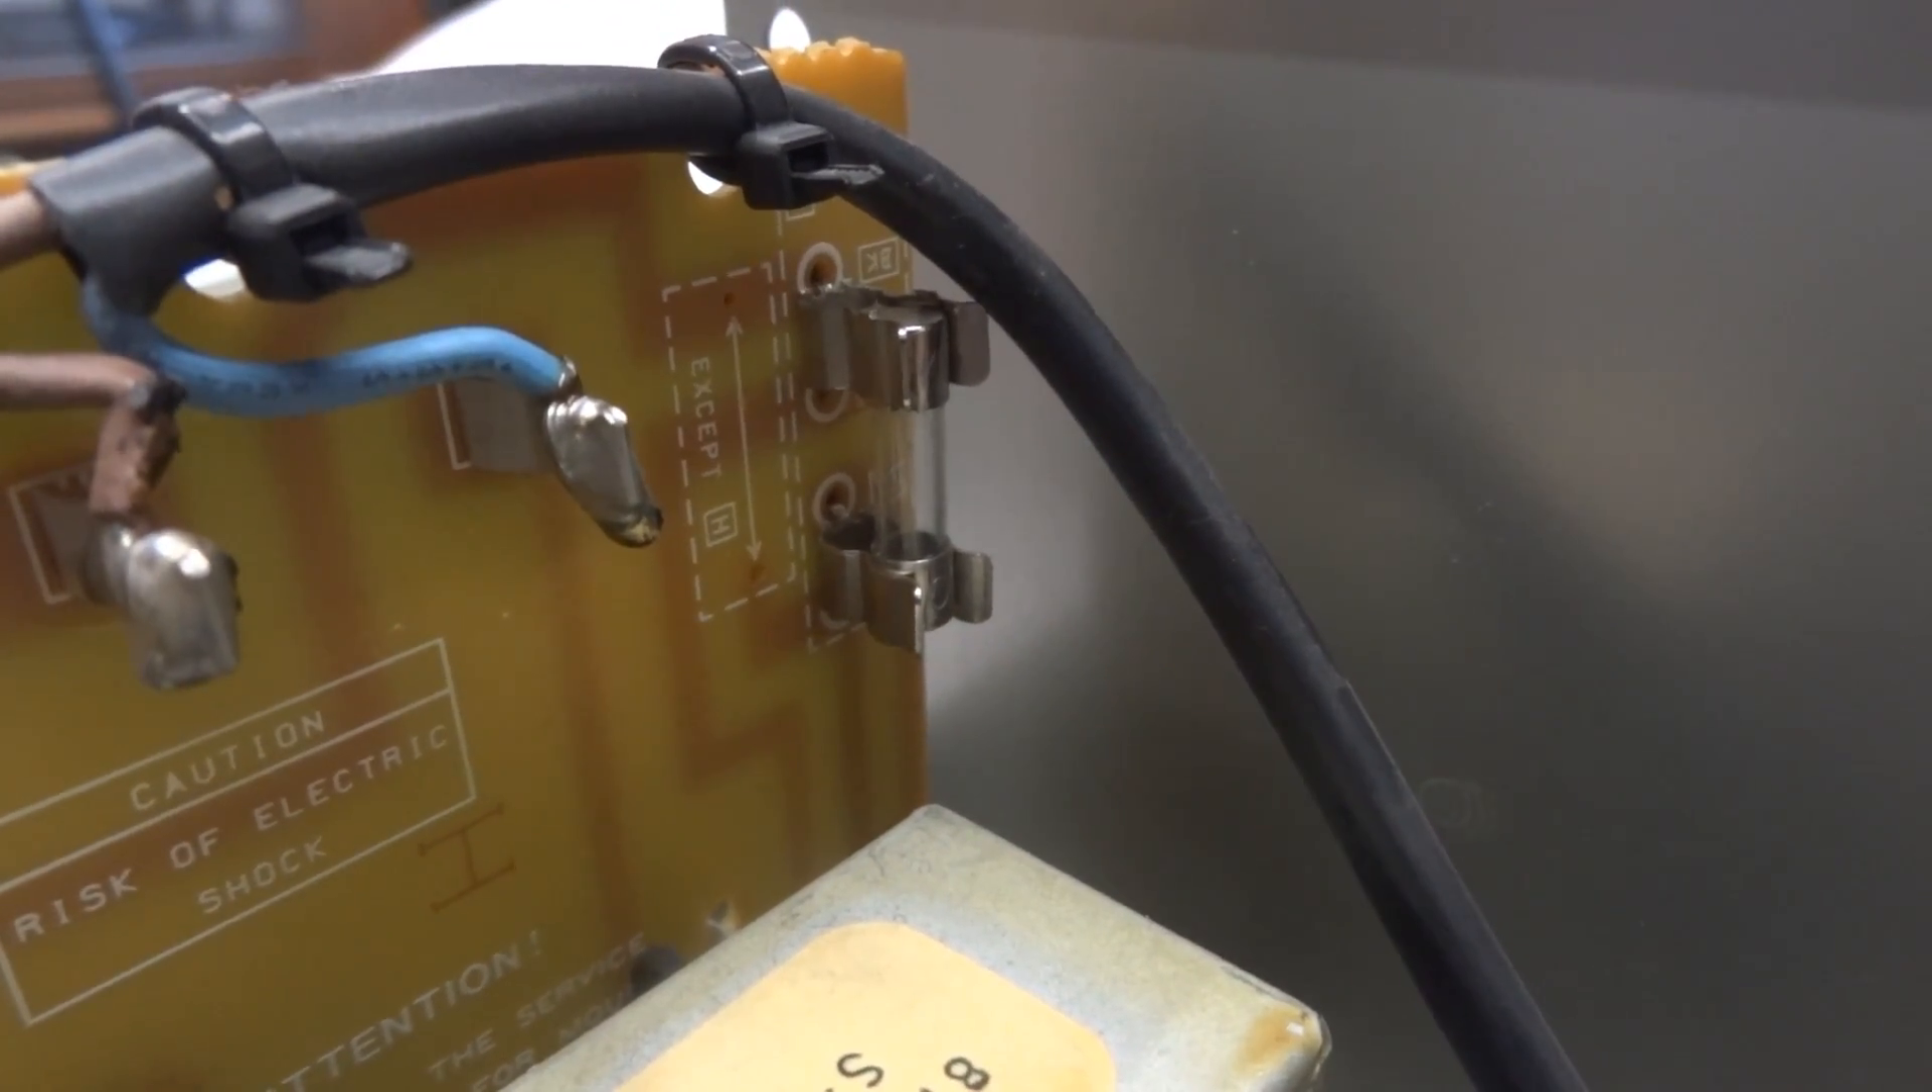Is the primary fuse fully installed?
Yes.